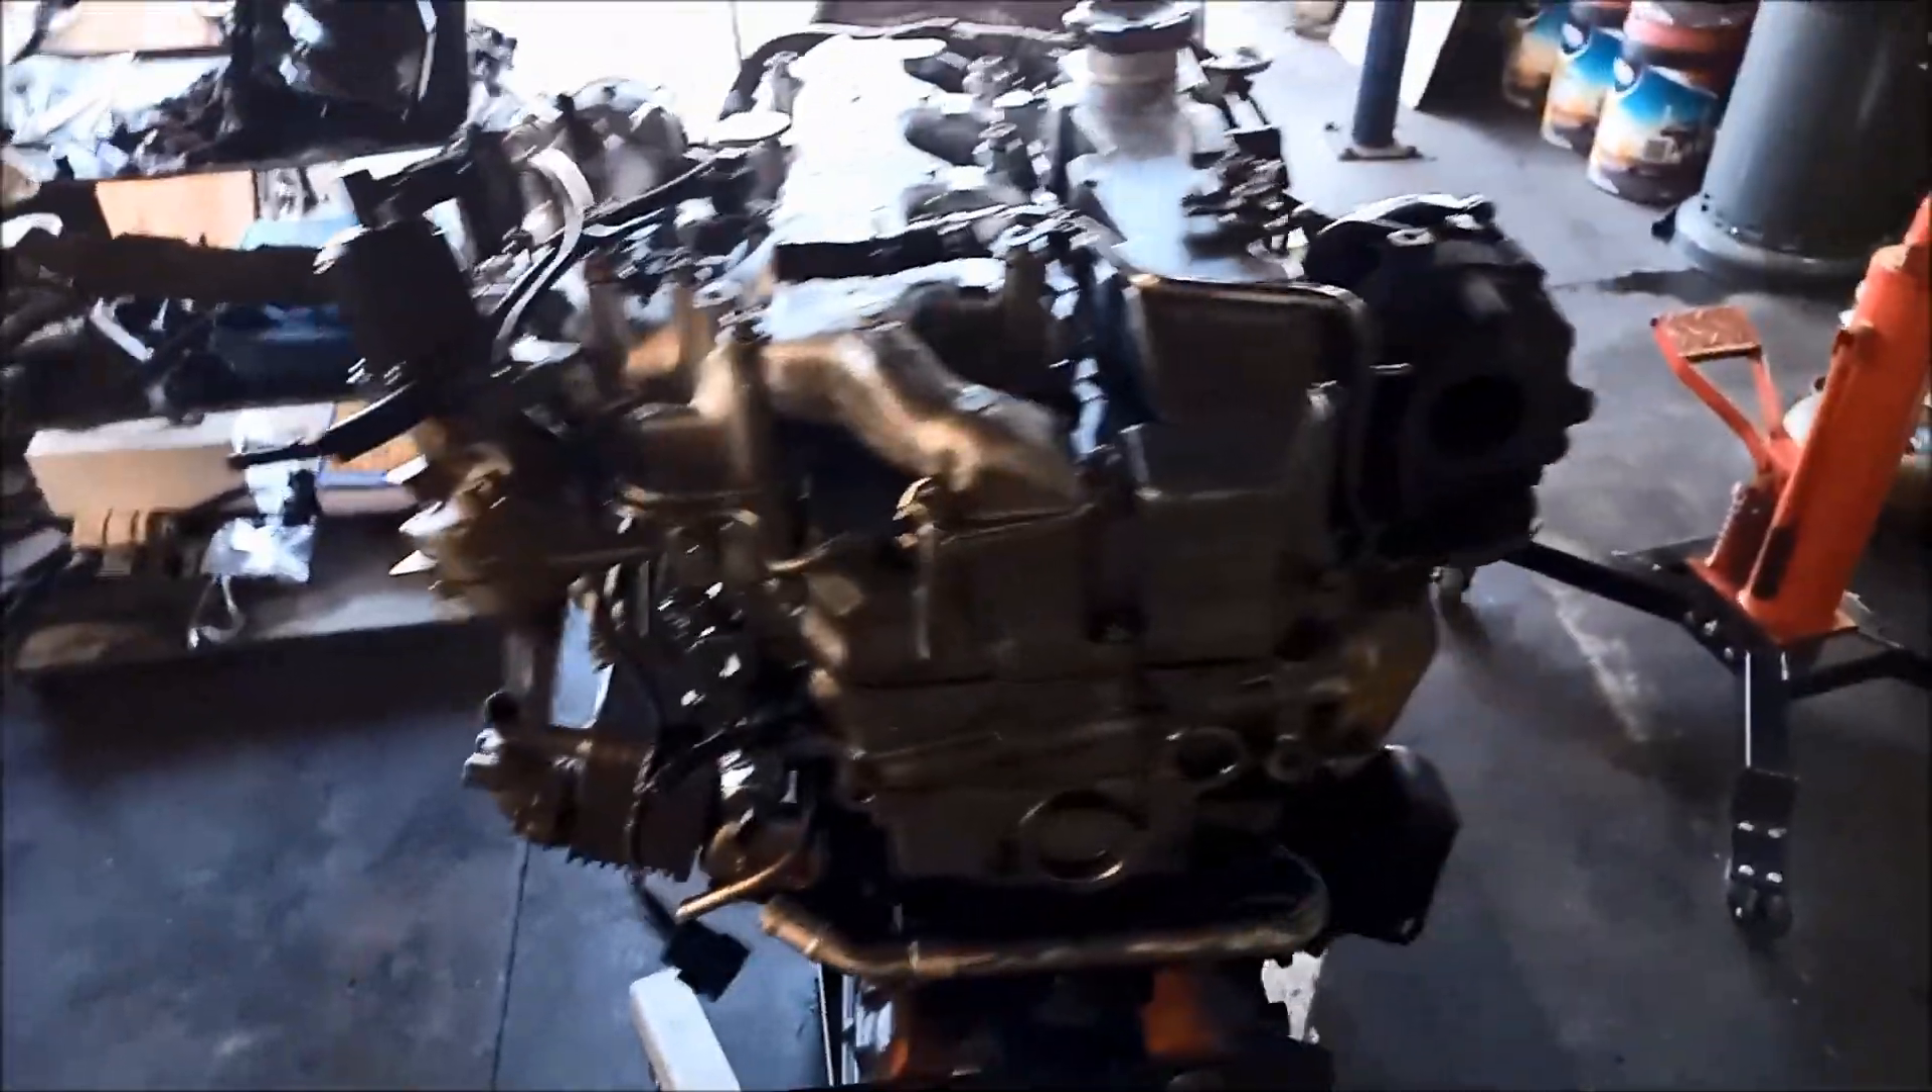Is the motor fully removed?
Yes.